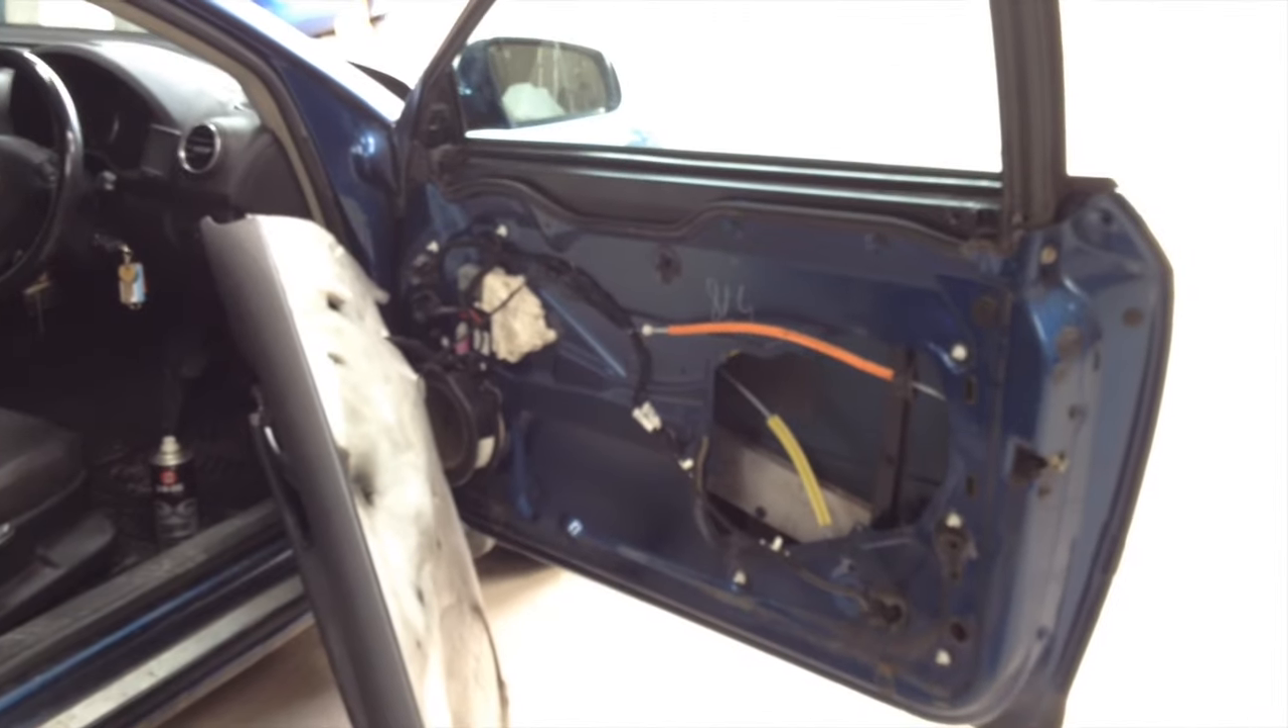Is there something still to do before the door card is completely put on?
Yes.